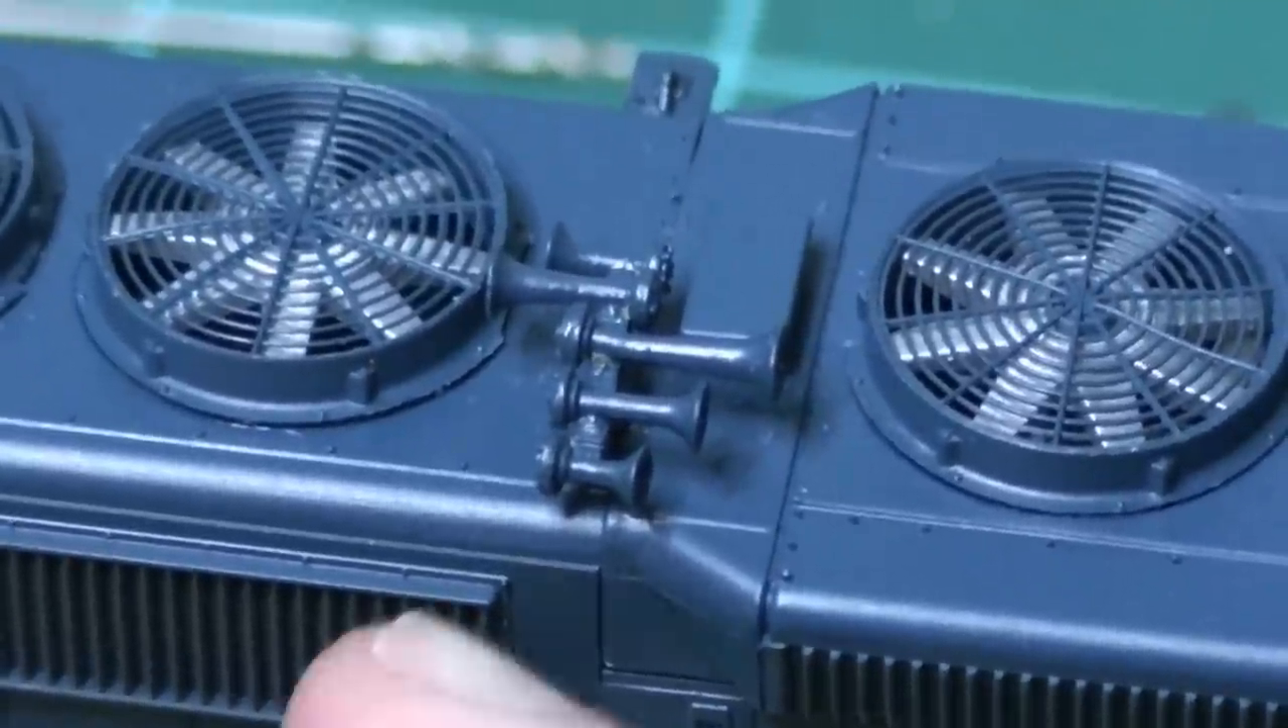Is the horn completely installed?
Yes.